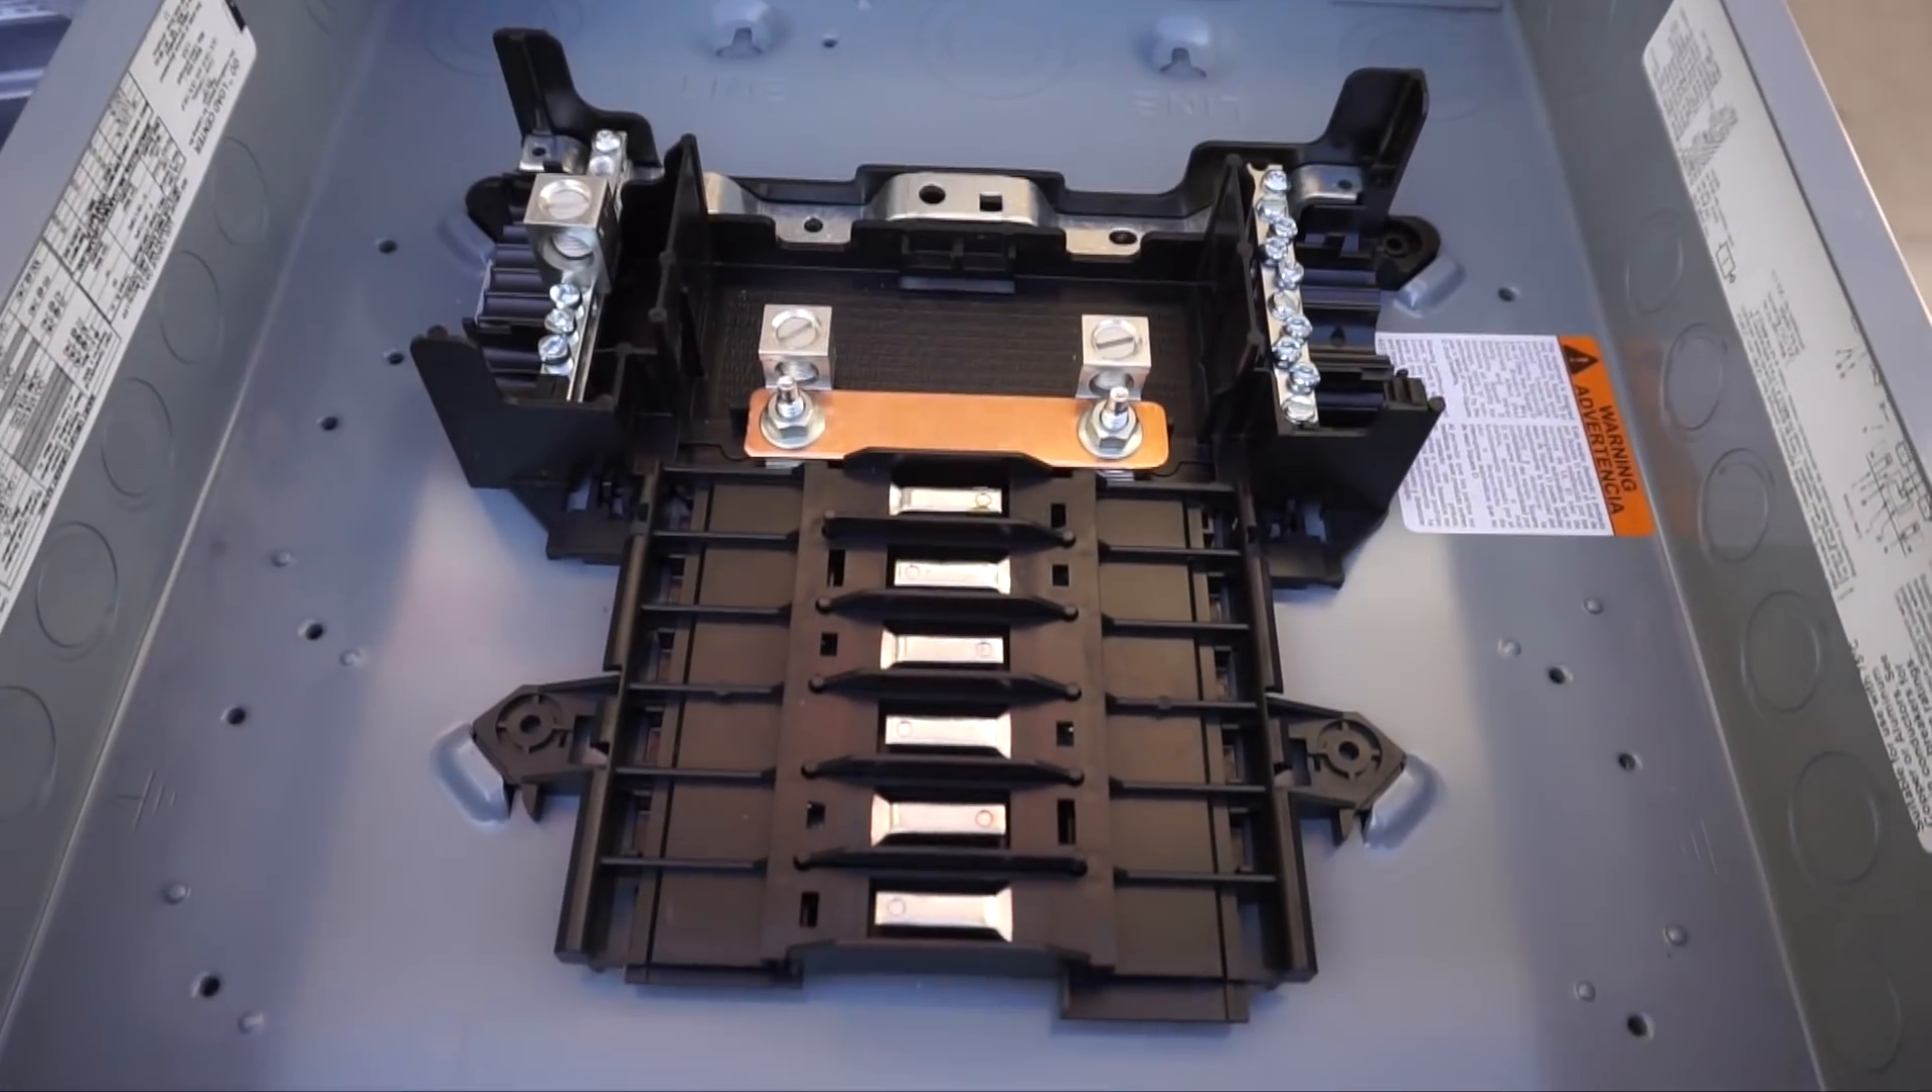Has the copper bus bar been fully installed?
Yes.